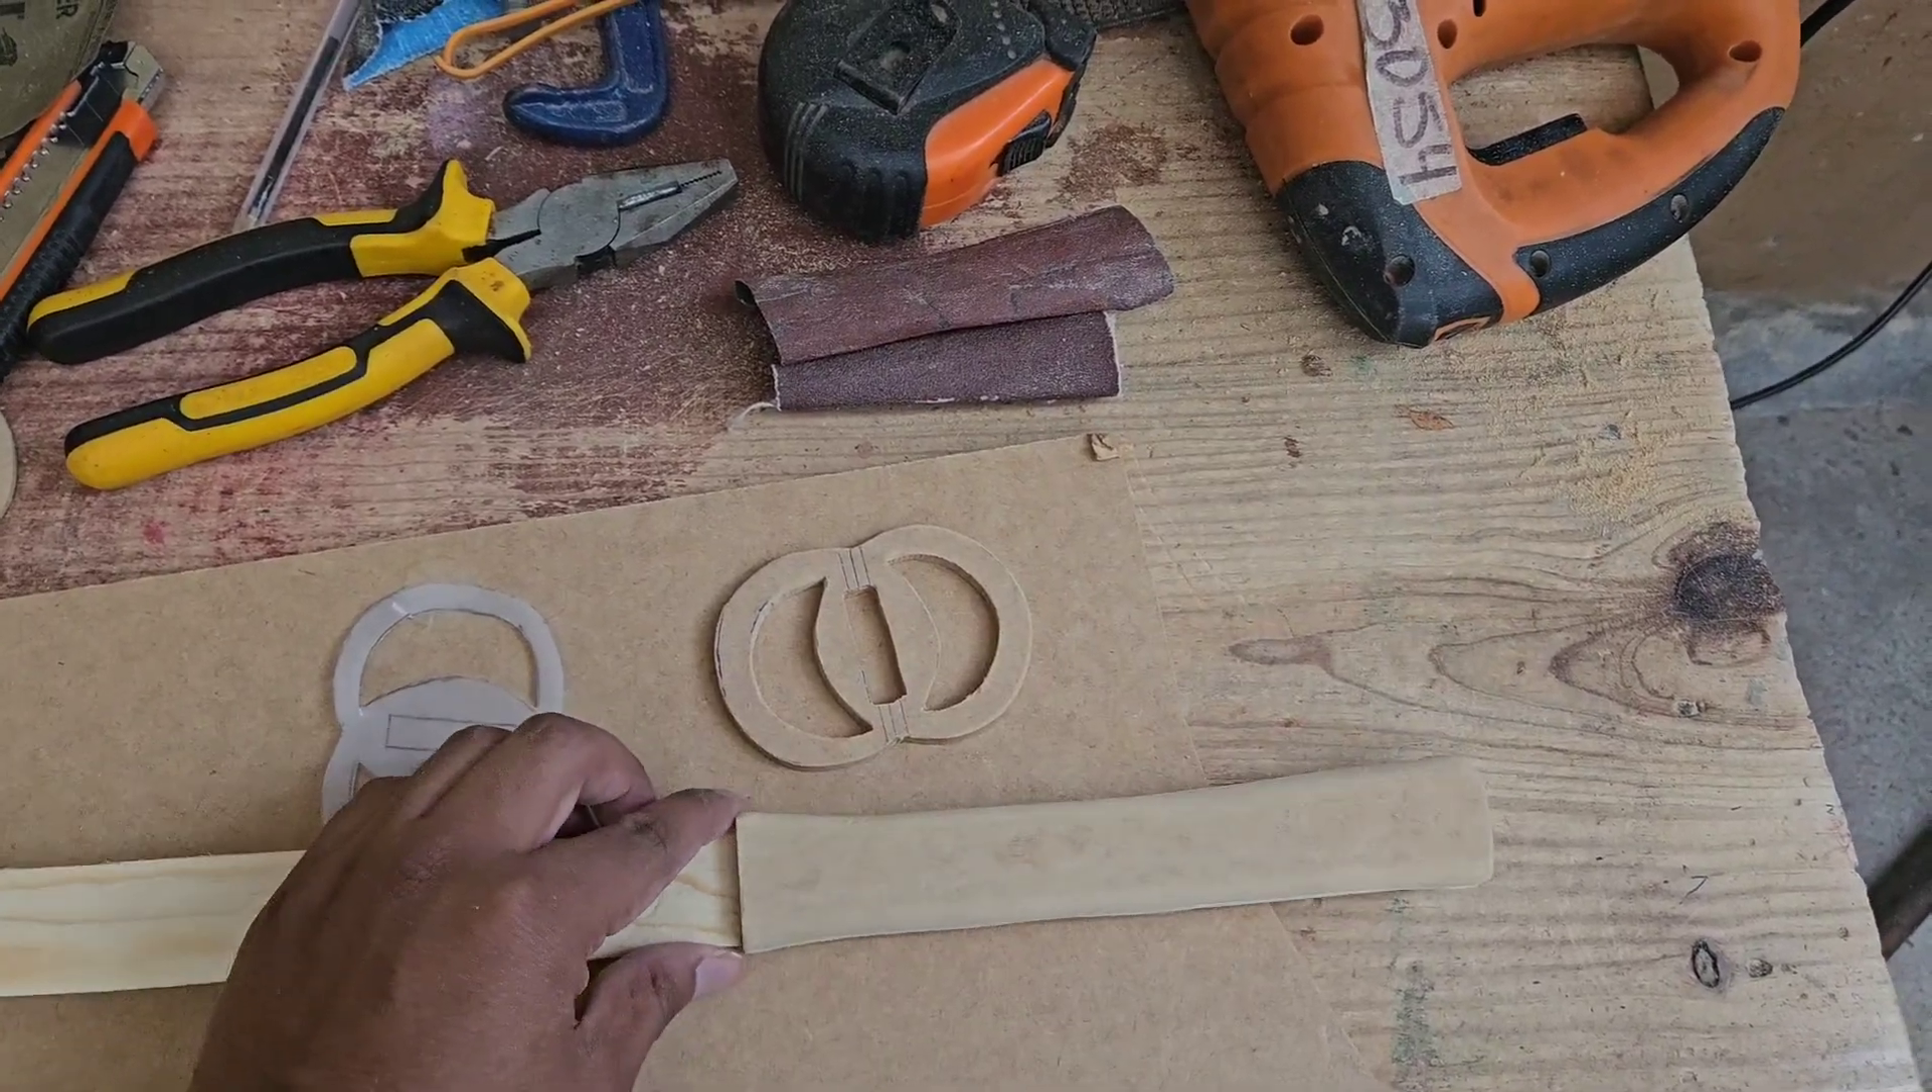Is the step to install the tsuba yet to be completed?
Yes.